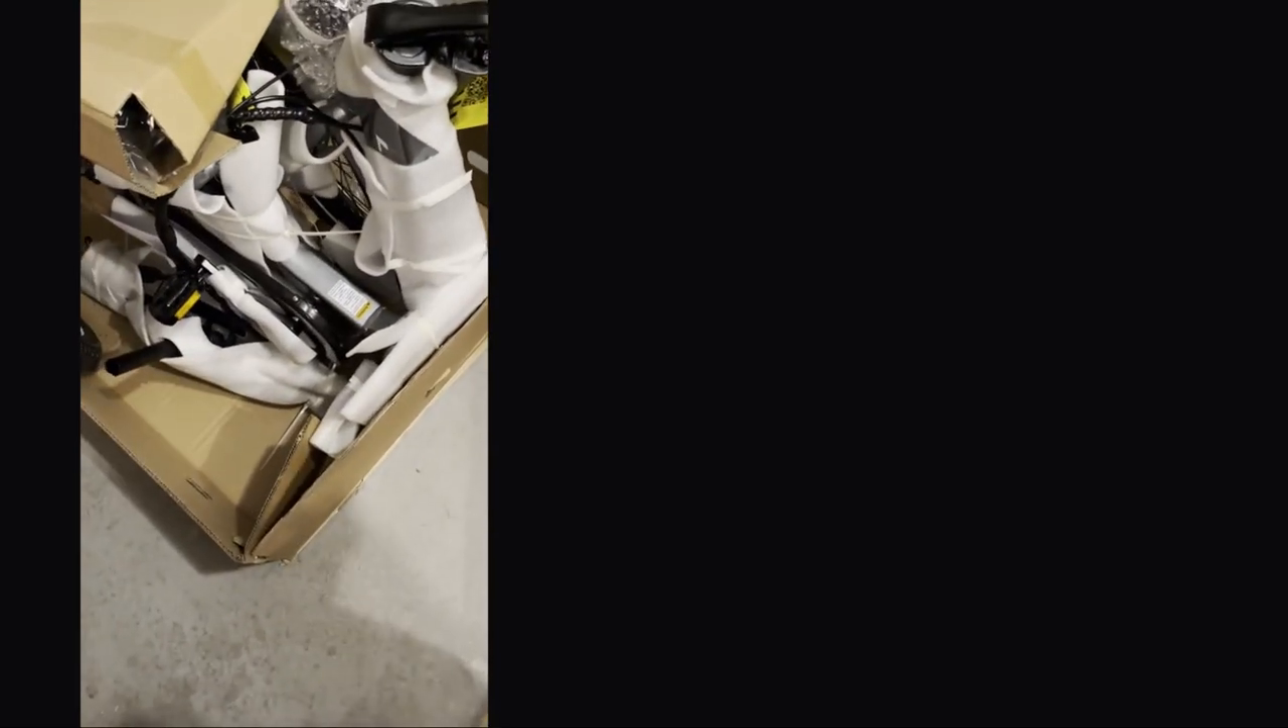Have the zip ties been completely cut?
No.